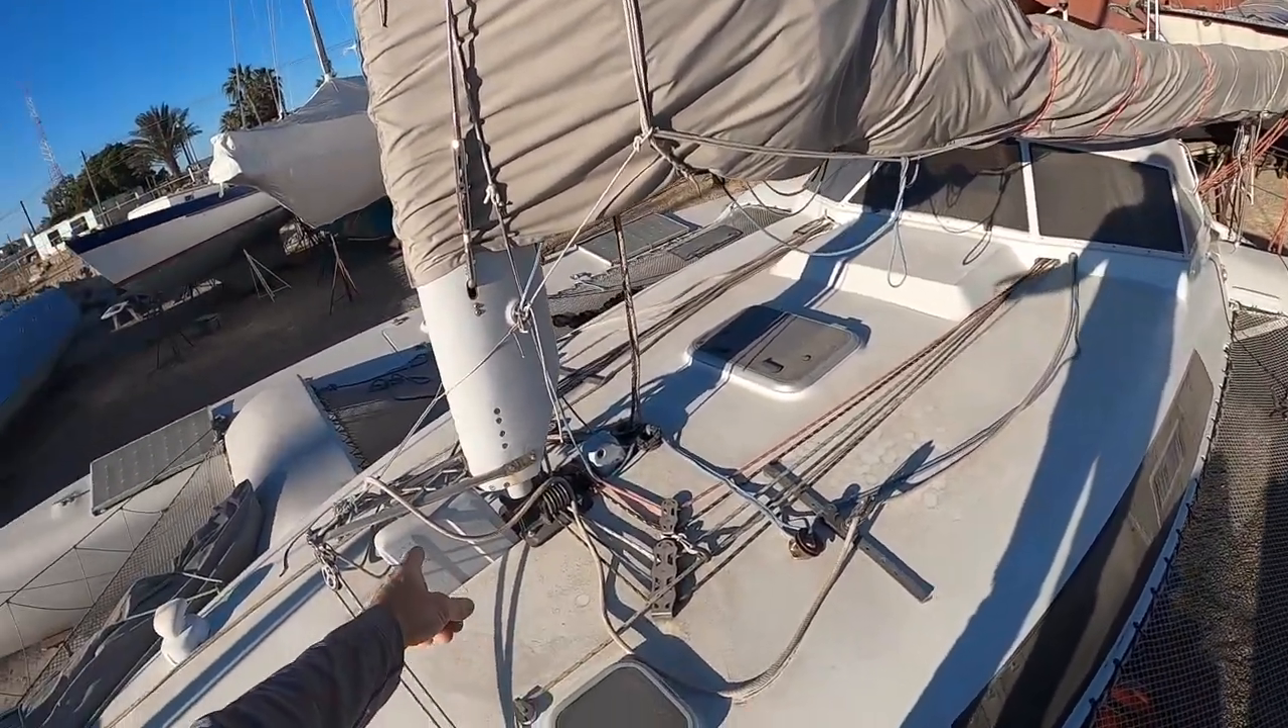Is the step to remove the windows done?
No.